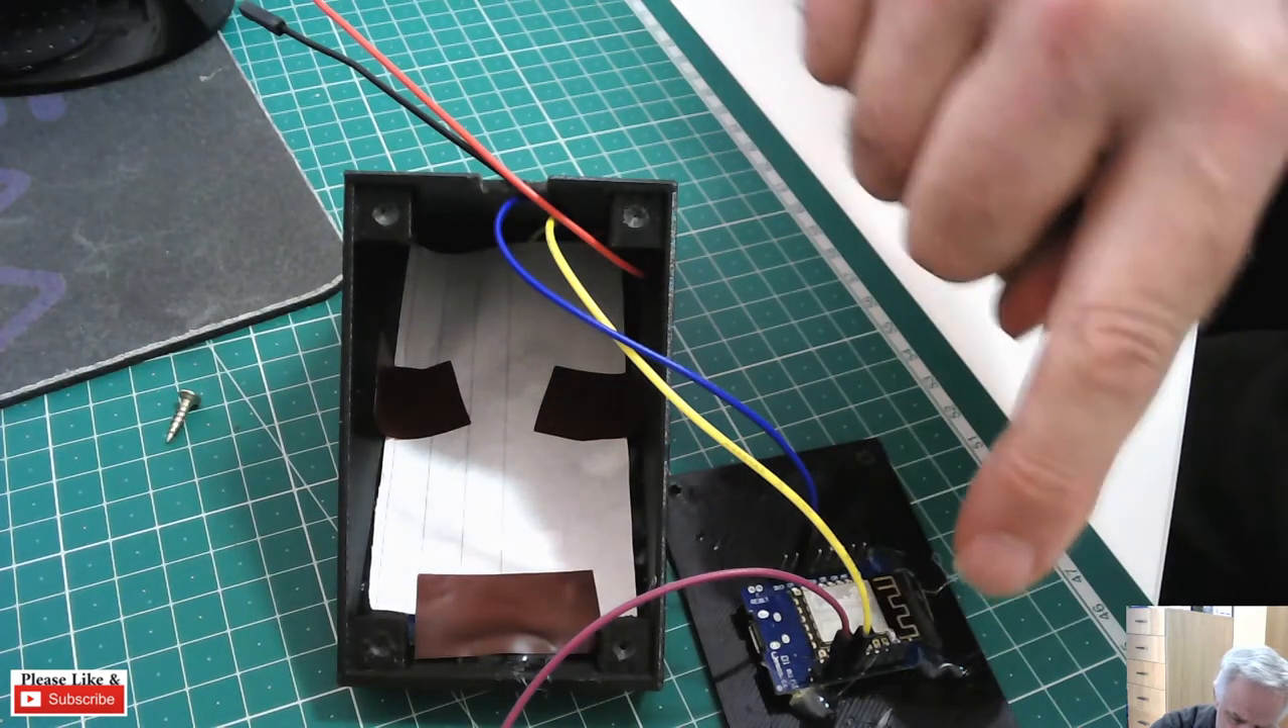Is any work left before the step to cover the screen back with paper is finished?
No.